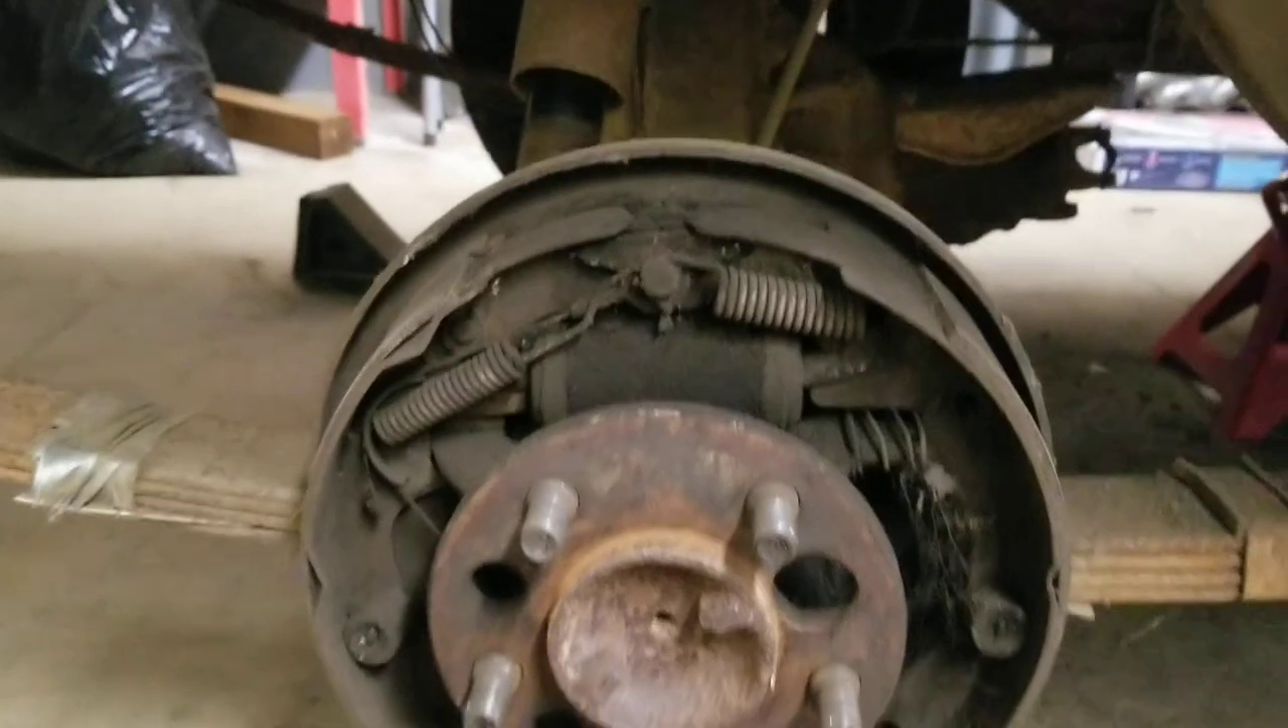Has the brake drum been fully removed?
Yes.